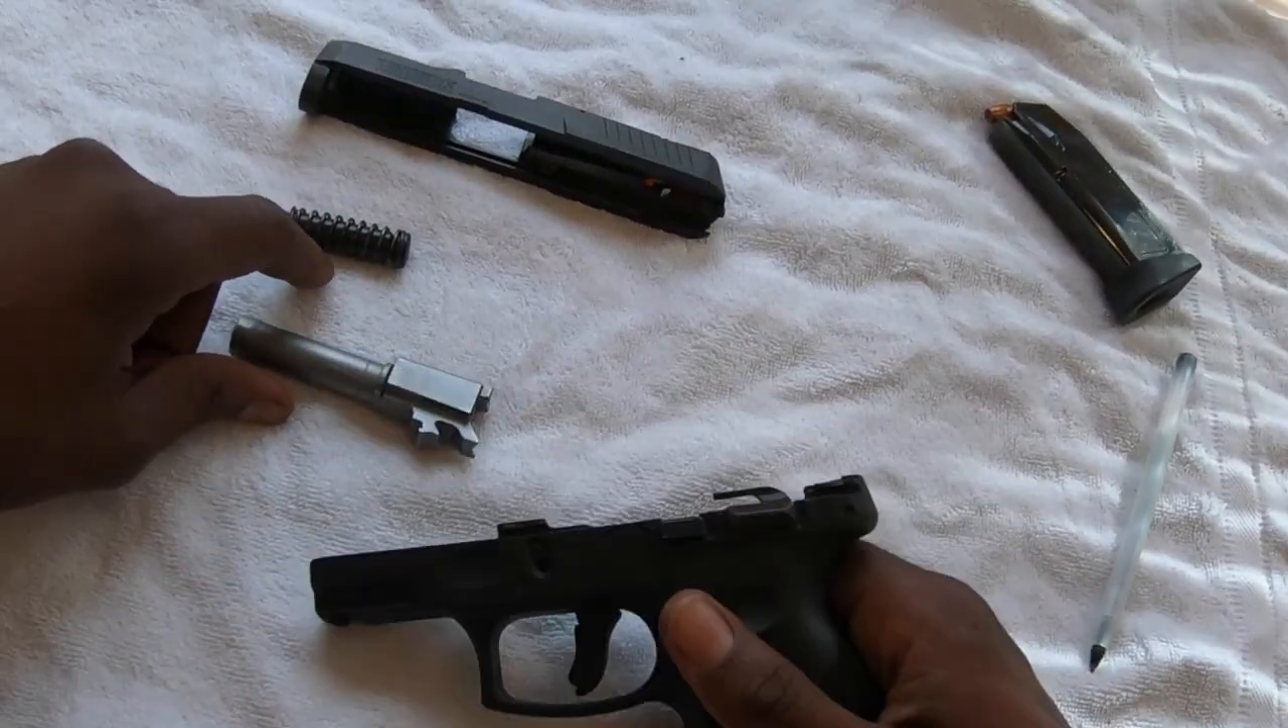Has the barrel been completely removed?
Yes.